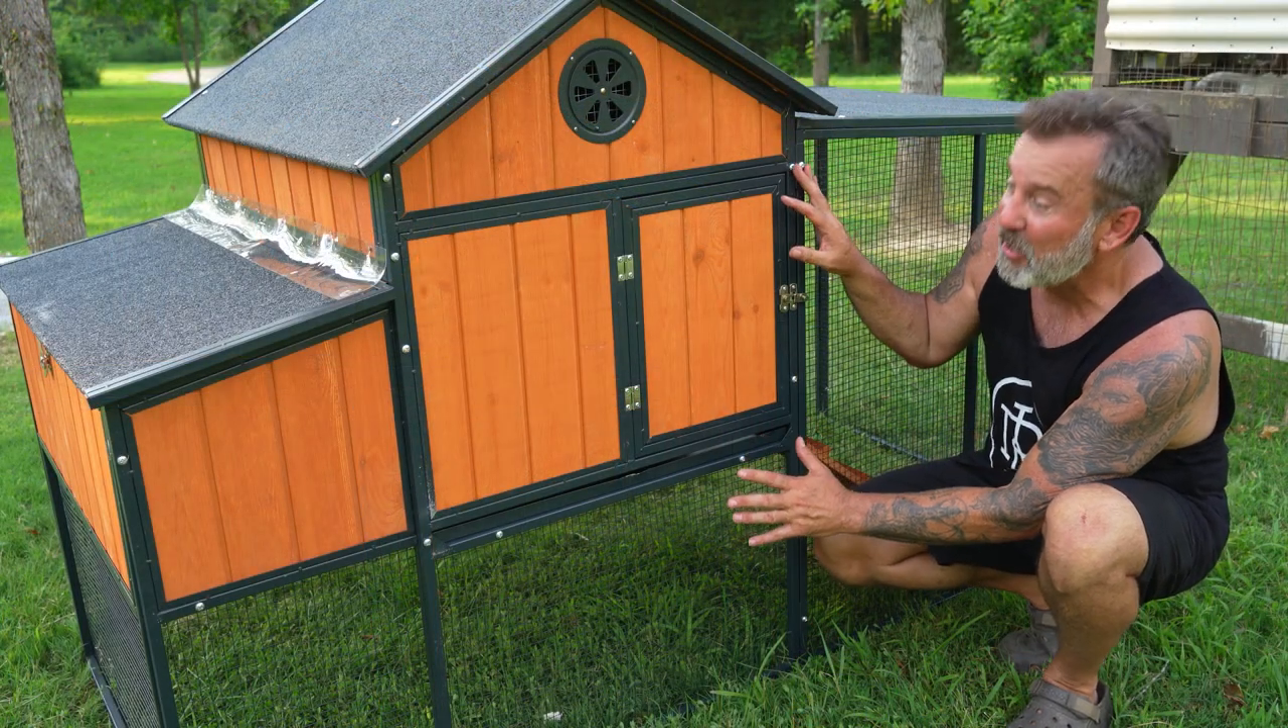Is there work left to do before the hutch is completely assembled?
No.